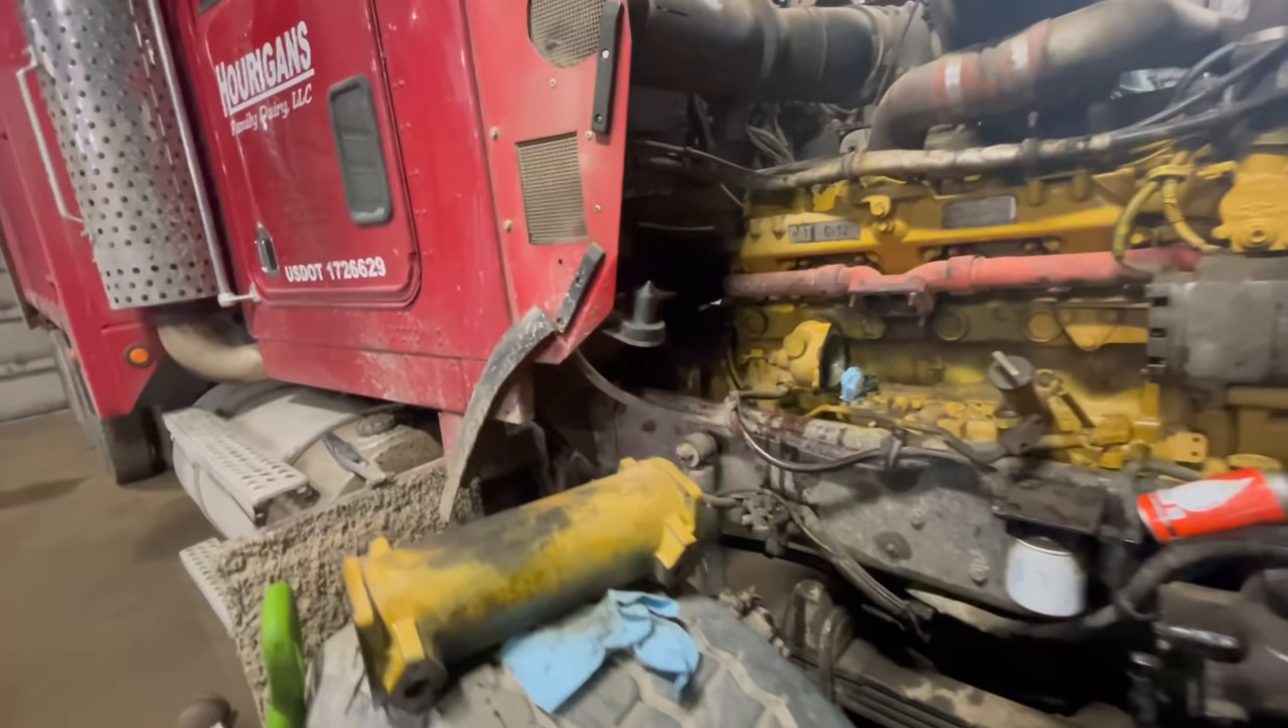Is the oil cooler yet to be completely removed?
No.